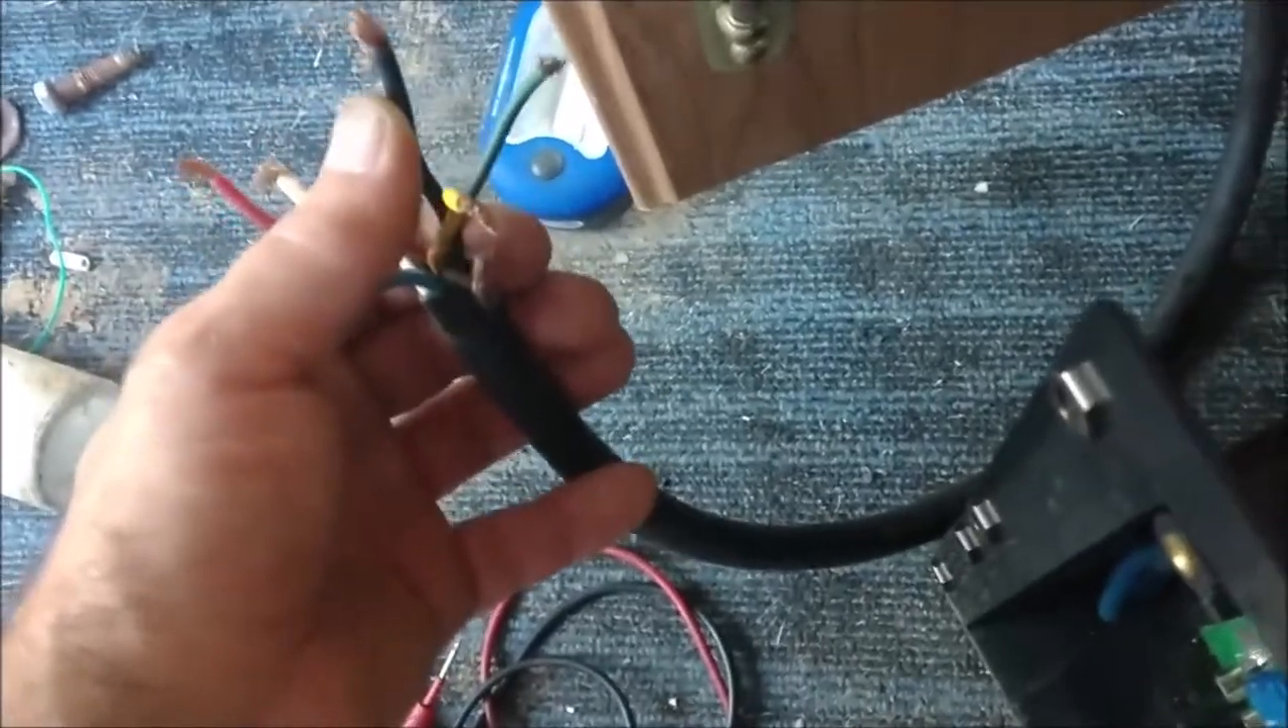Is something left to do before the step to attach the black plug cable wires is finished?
Yes.